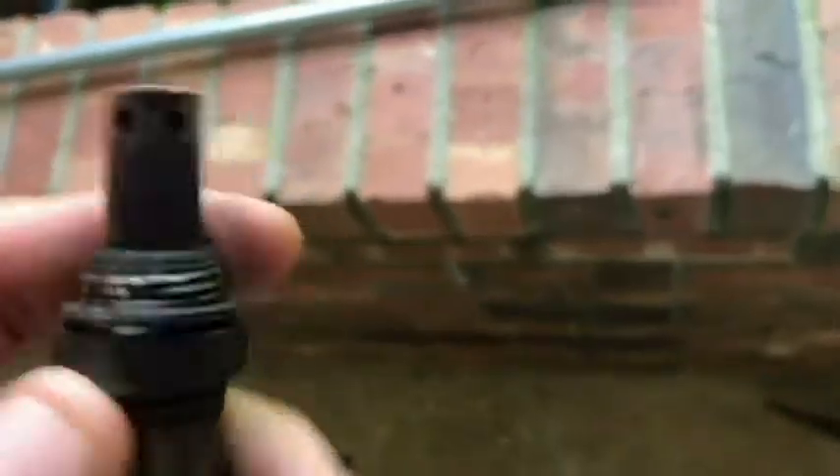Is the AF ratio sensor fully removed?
Yes.